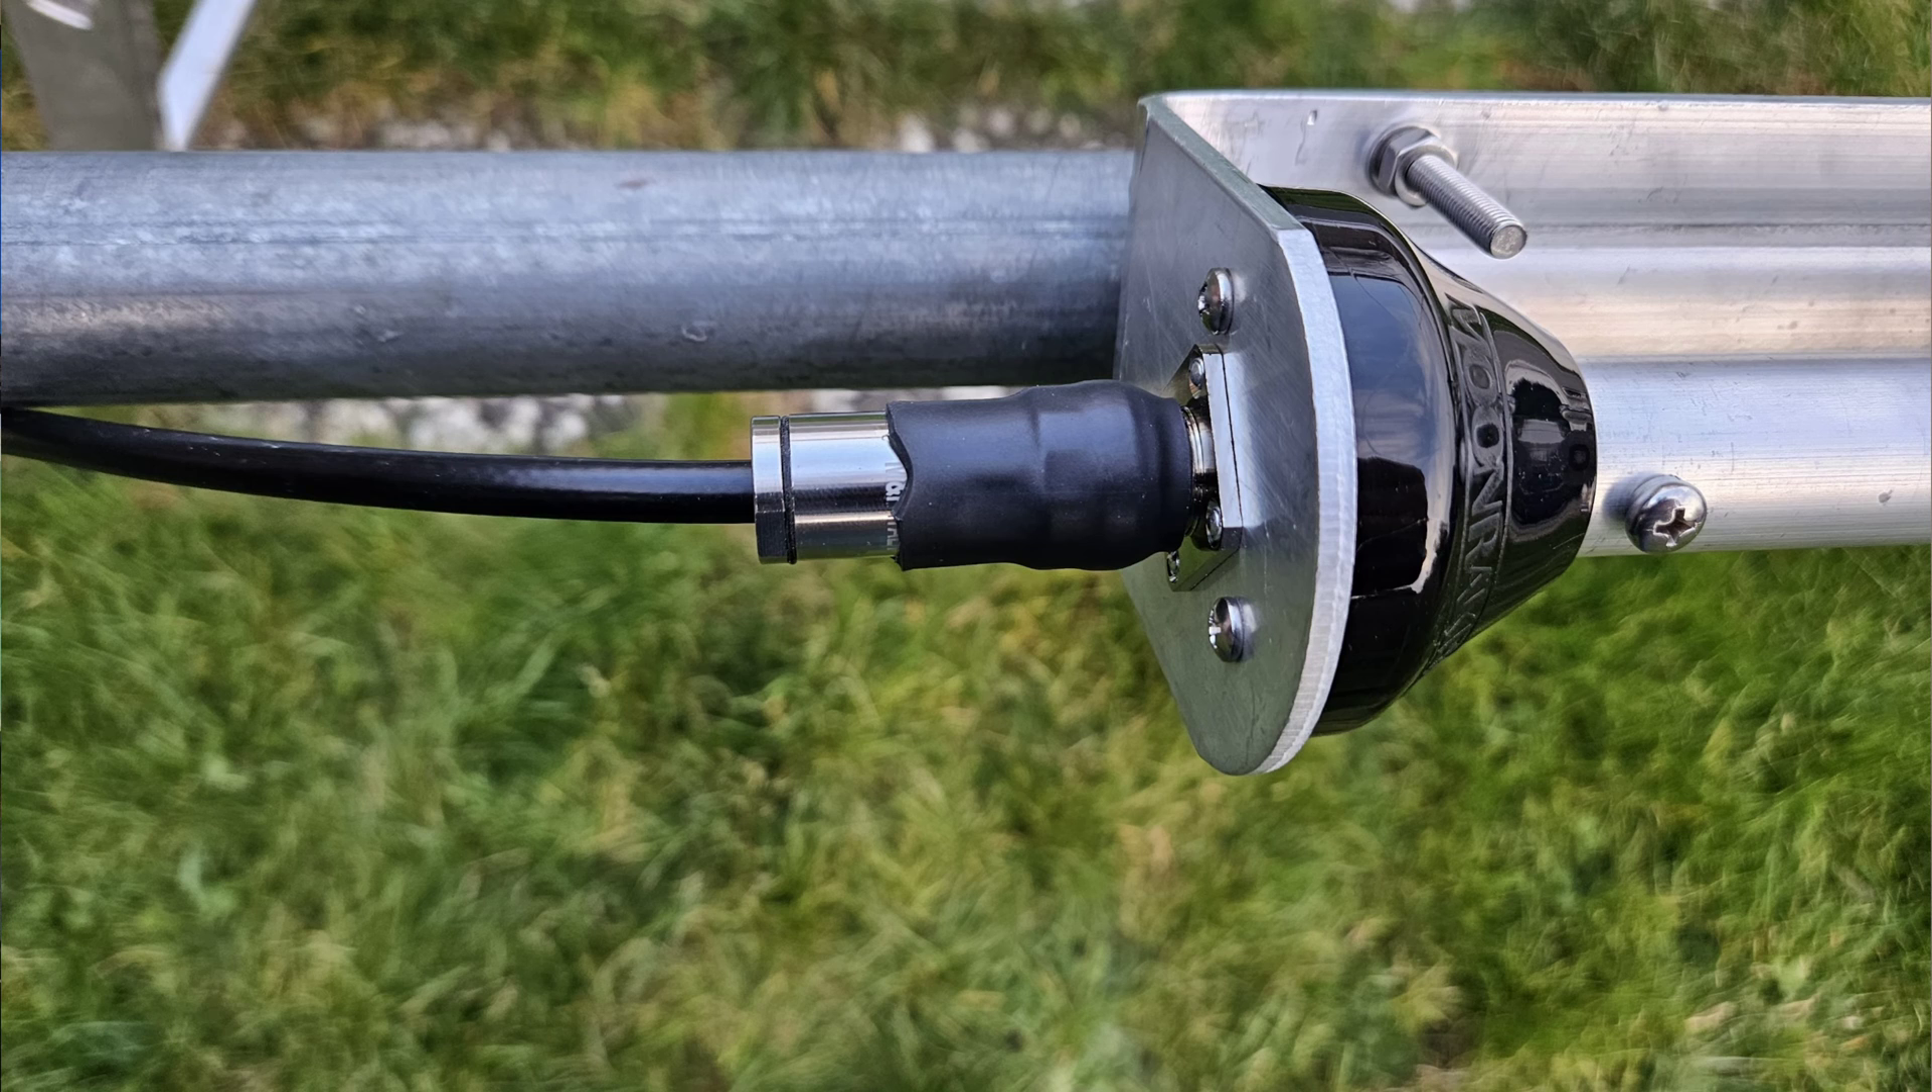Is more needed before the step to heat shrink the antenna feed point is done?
No.